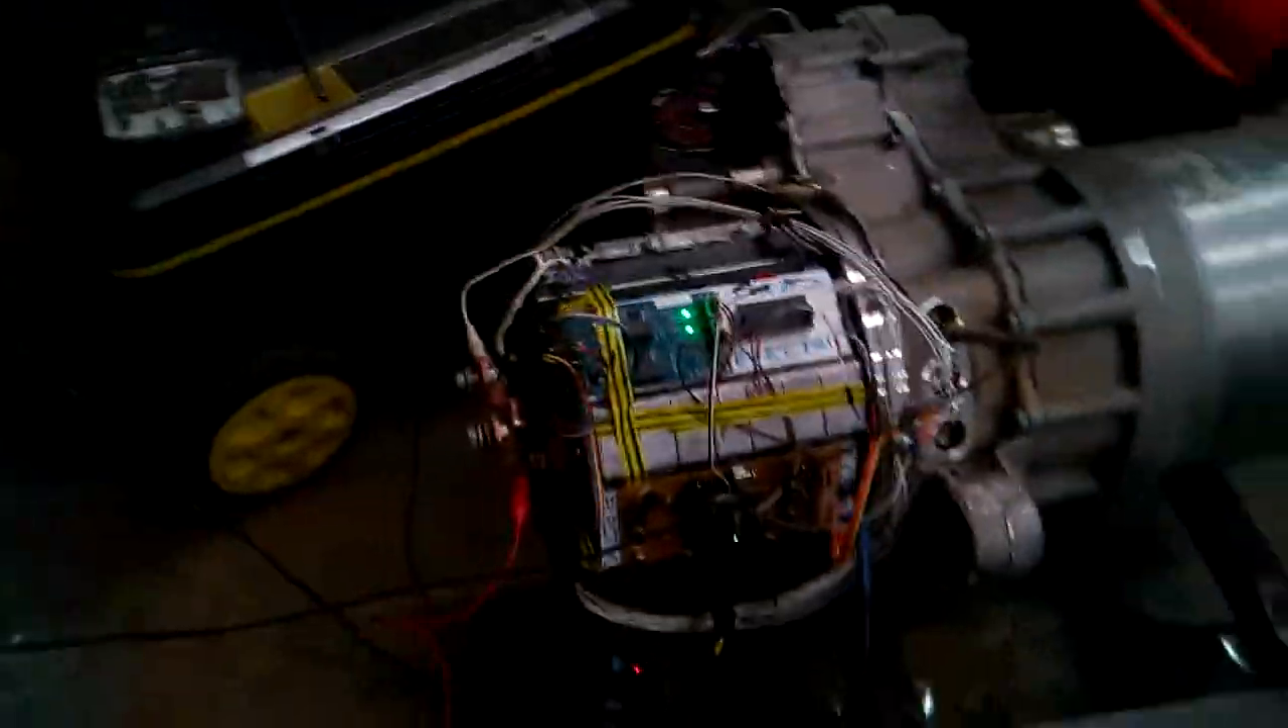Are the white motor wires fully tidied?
No.